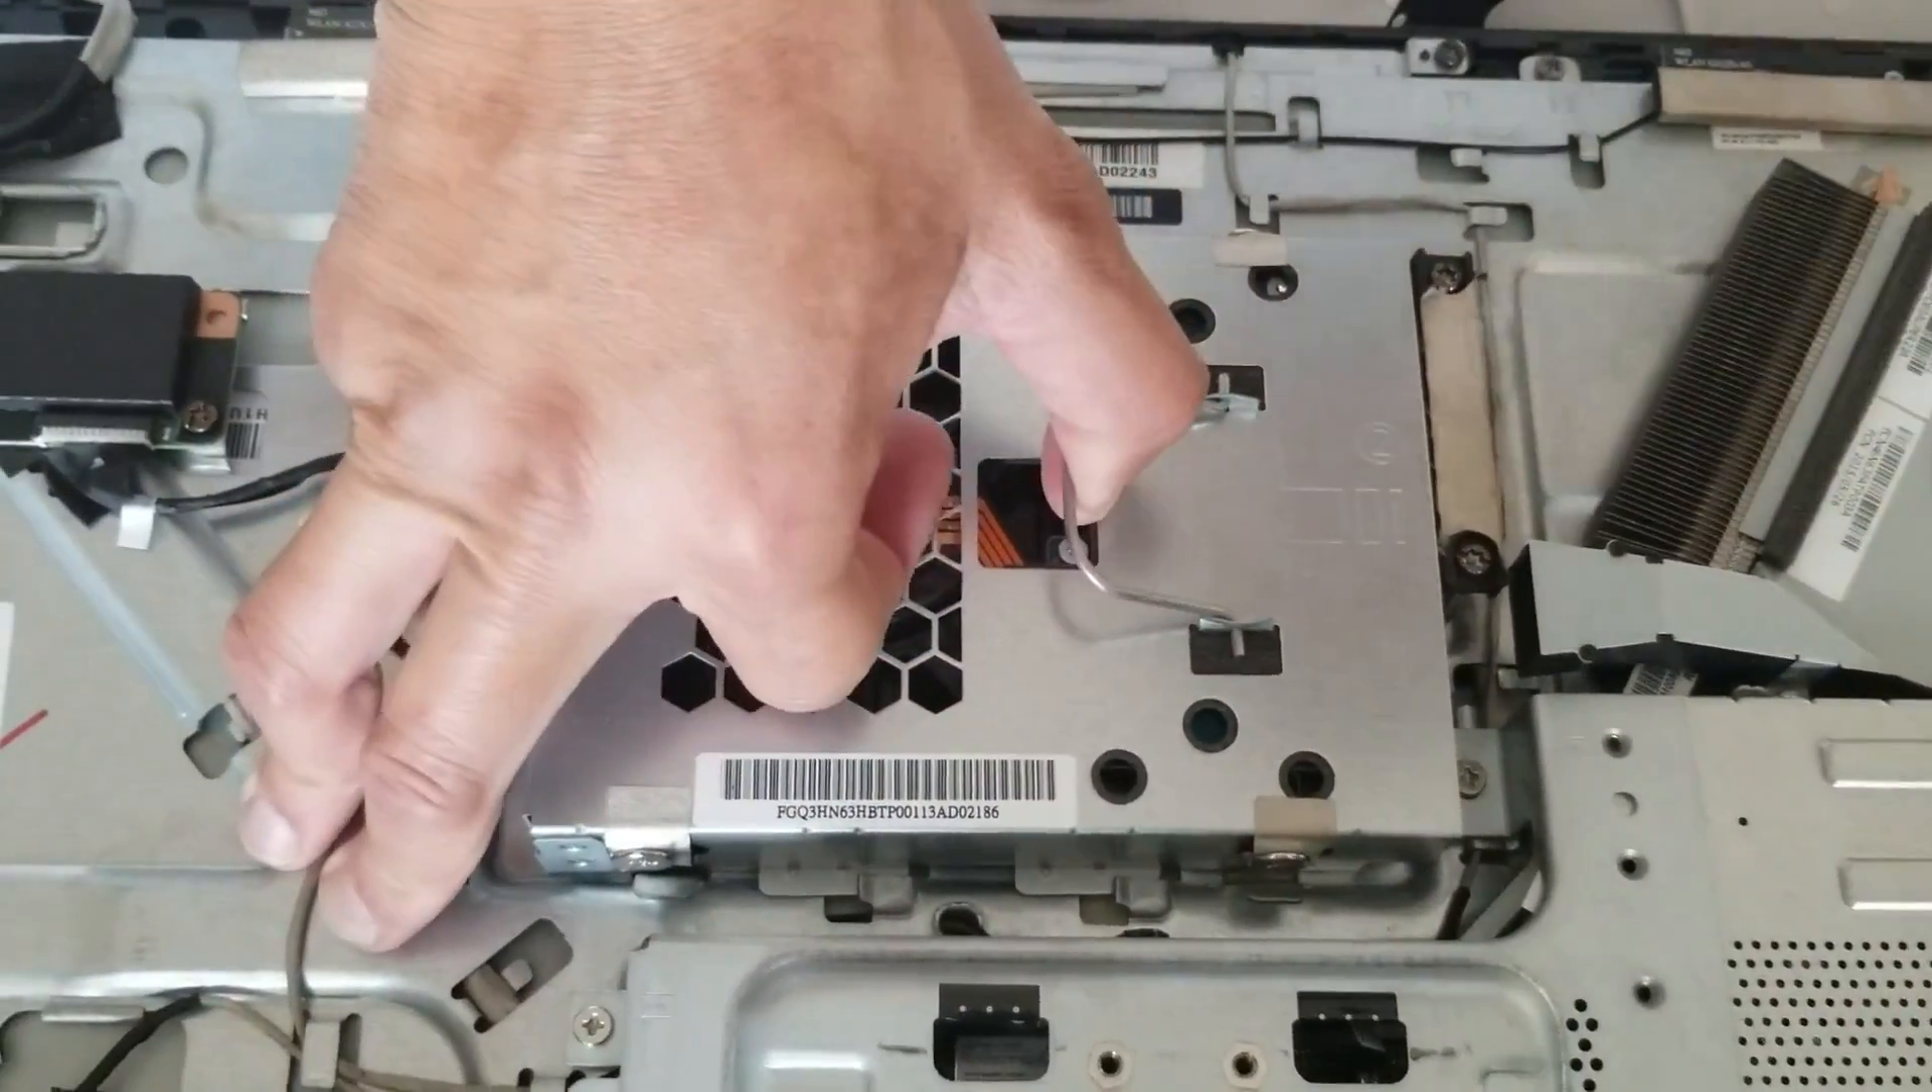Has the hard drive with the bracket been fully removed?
No.